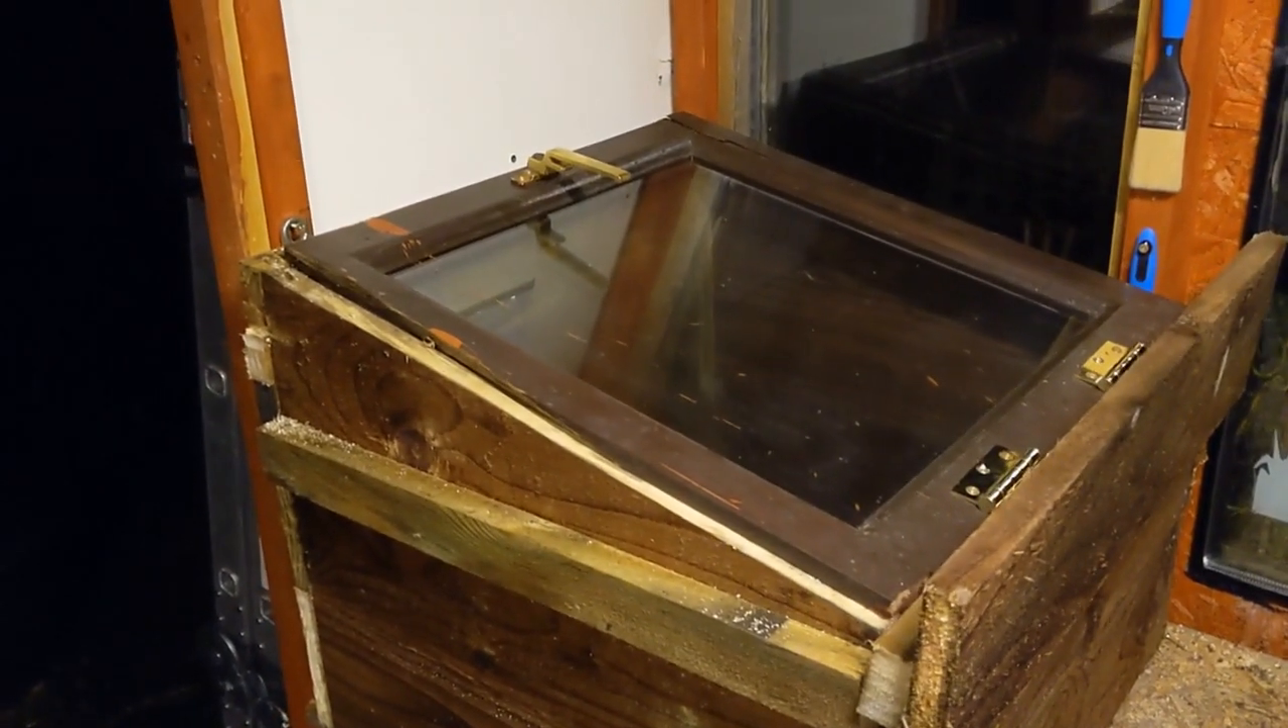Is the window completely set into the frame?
Yes.